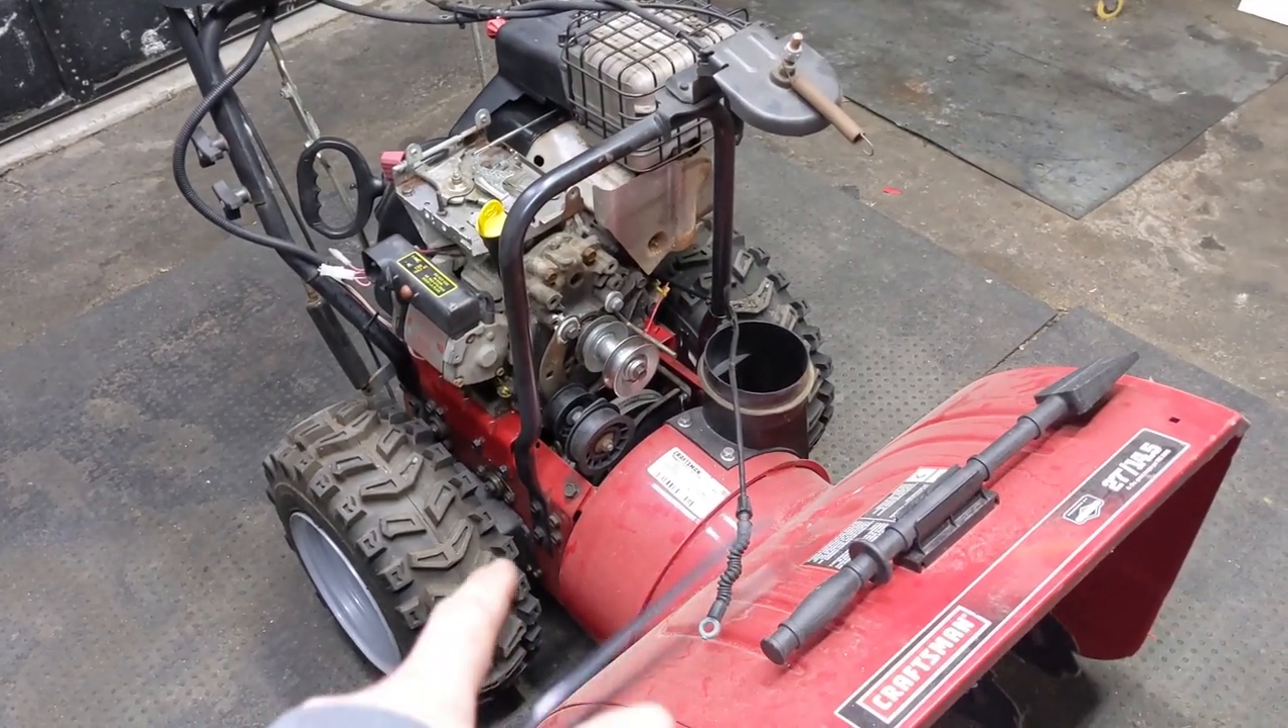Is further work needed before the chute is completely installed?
Yes.